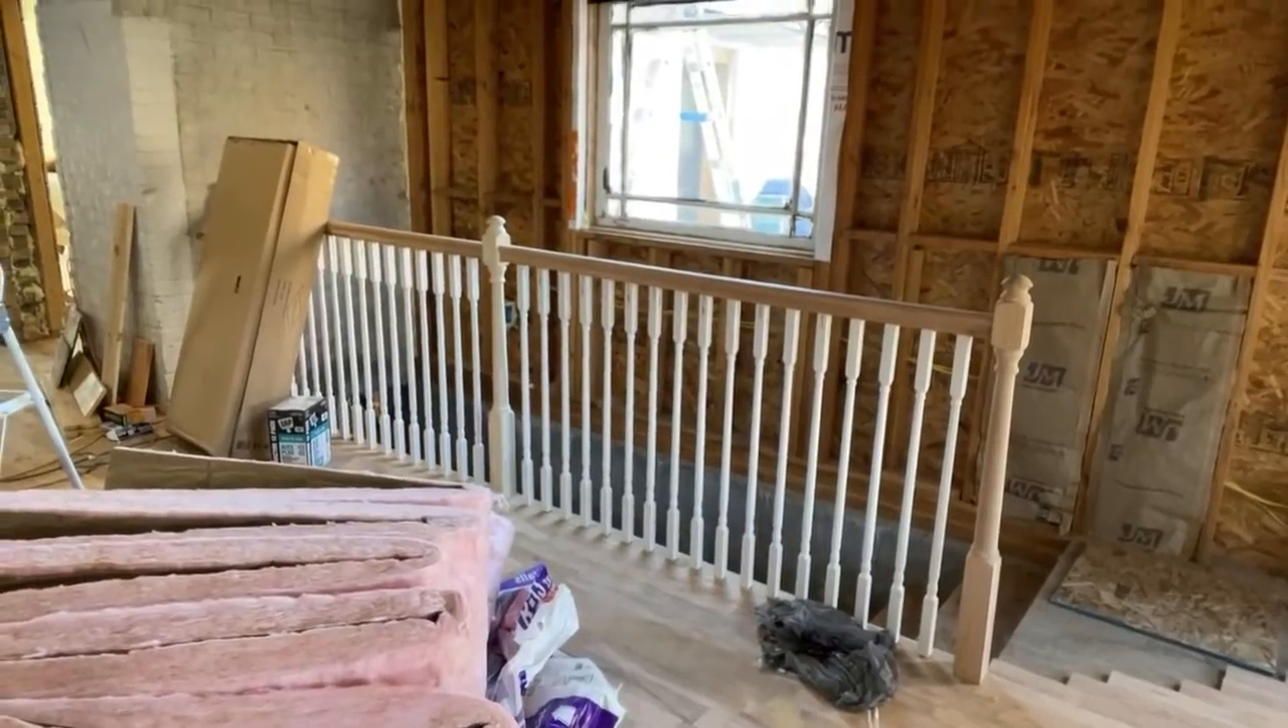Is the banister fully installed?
Yes.